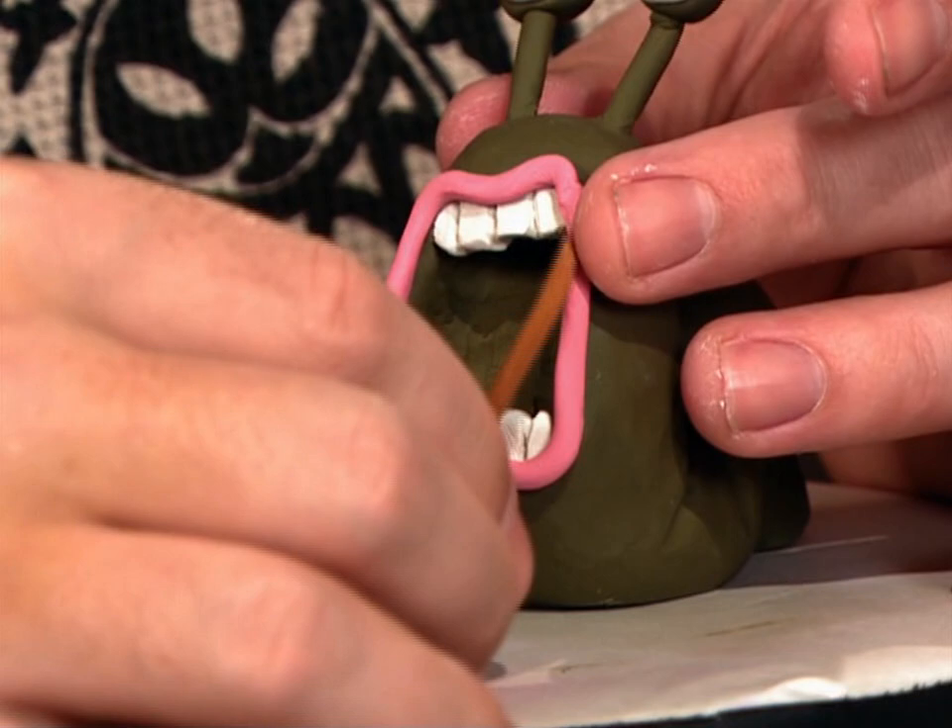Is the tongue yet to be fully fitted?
Yes.